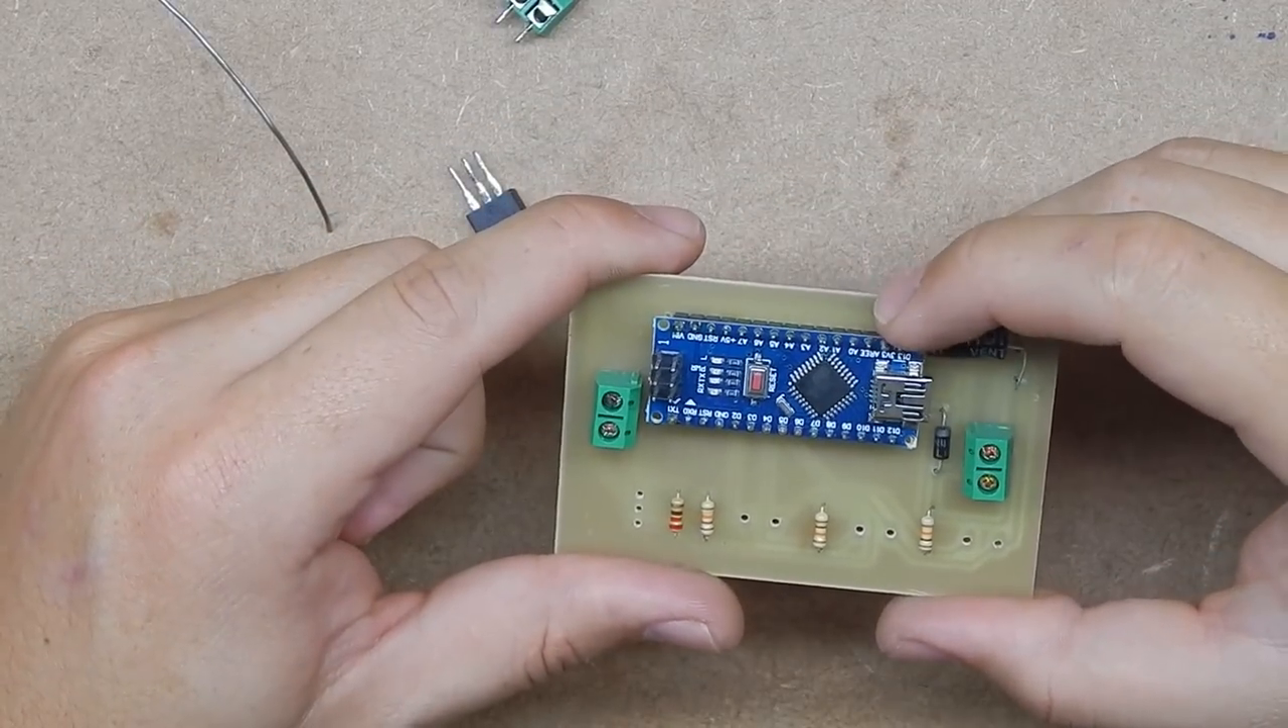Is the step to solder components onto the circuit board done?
No.